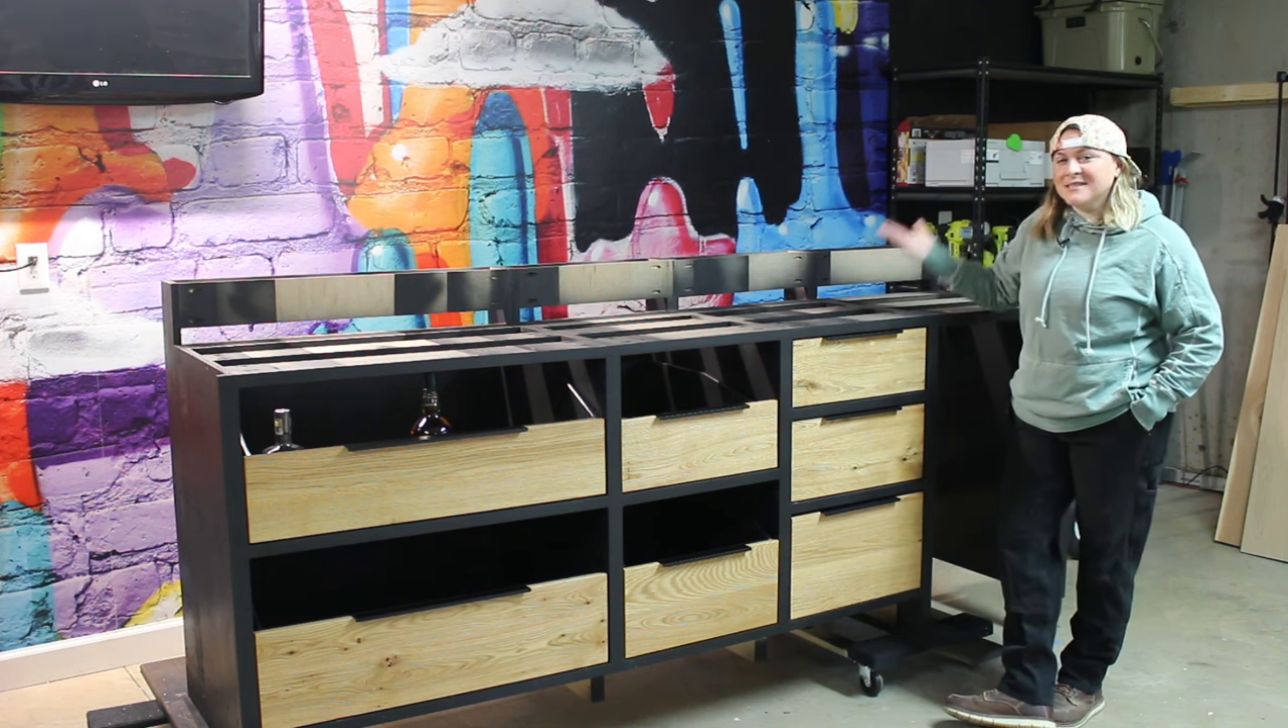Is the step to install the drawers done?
Yes.